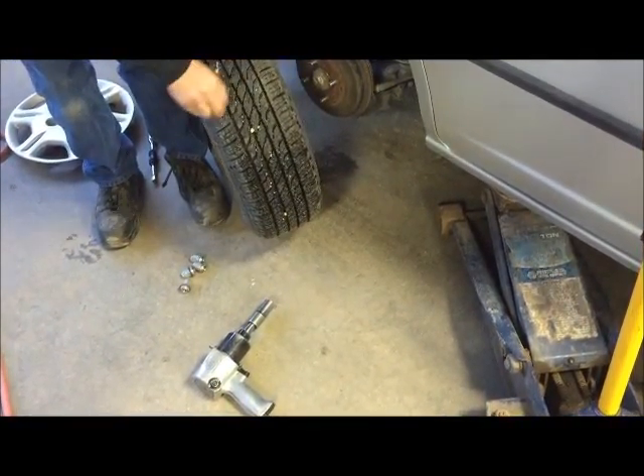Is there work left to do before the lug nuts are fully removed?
No.